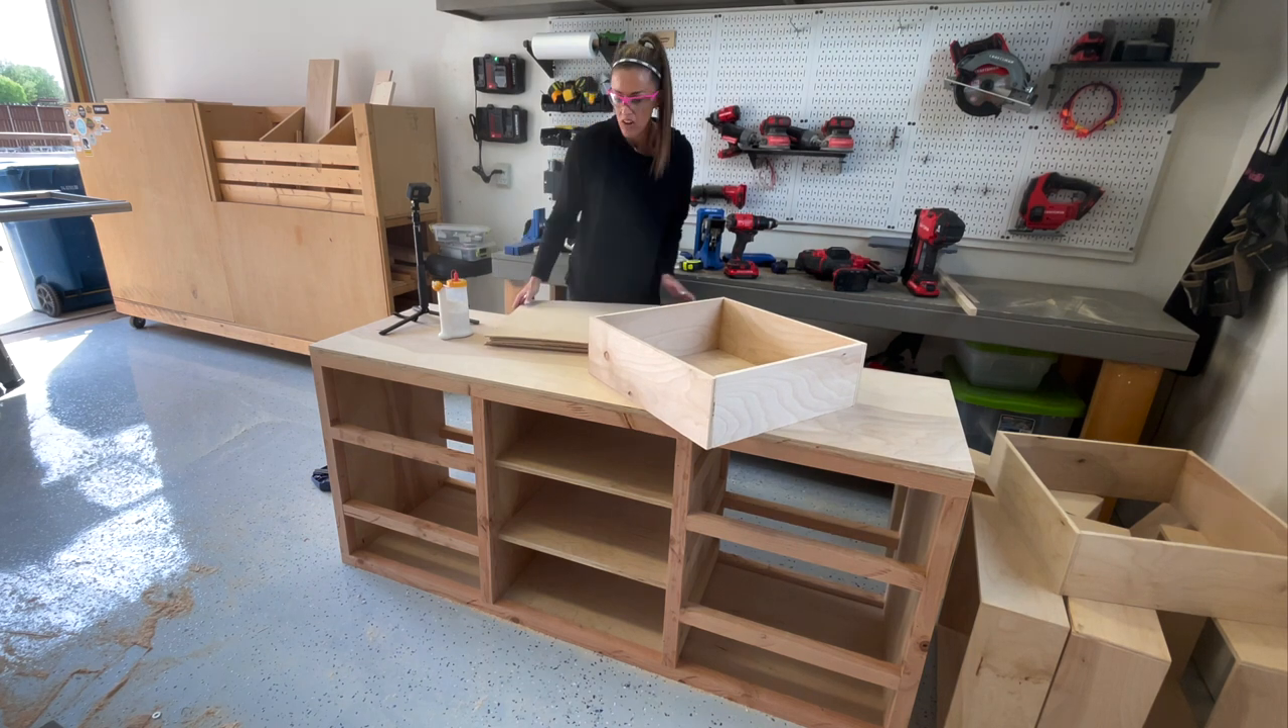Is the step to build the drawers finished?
No.